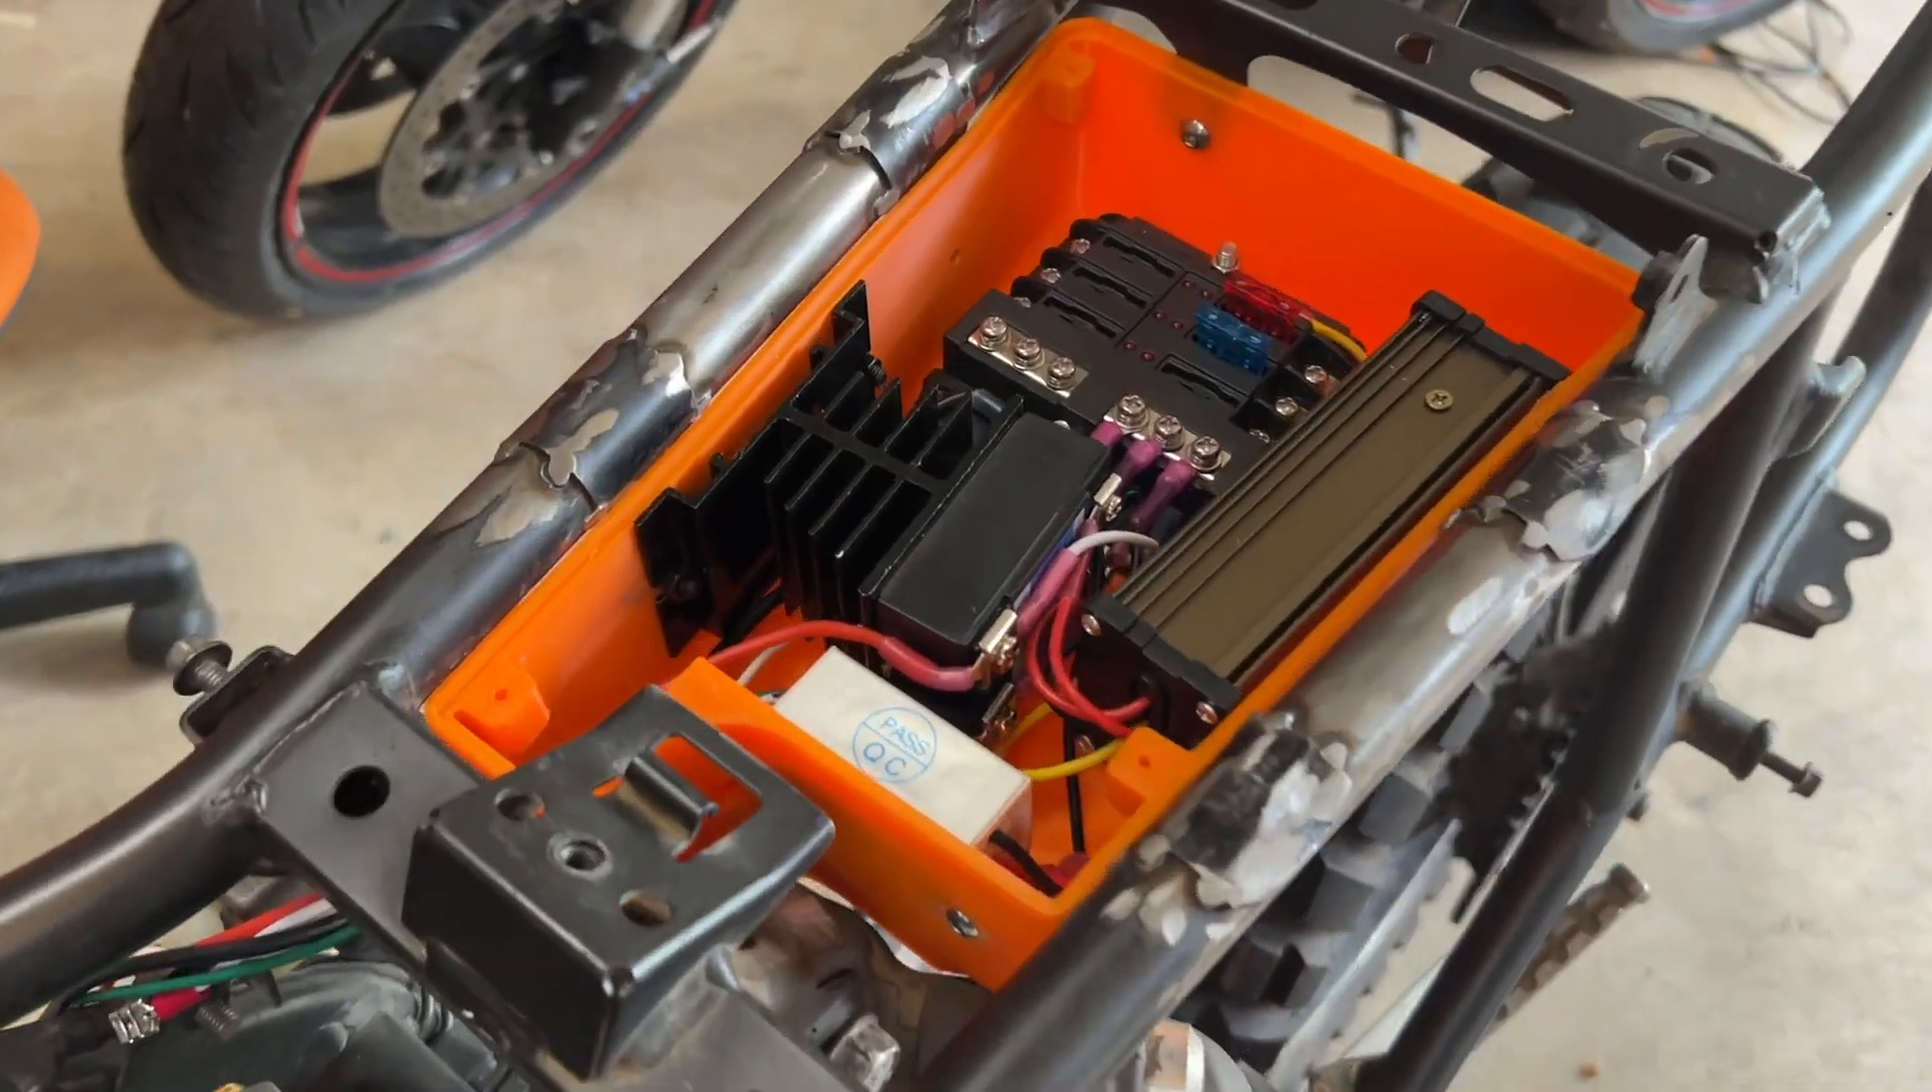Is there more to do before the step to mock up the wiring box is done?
No.